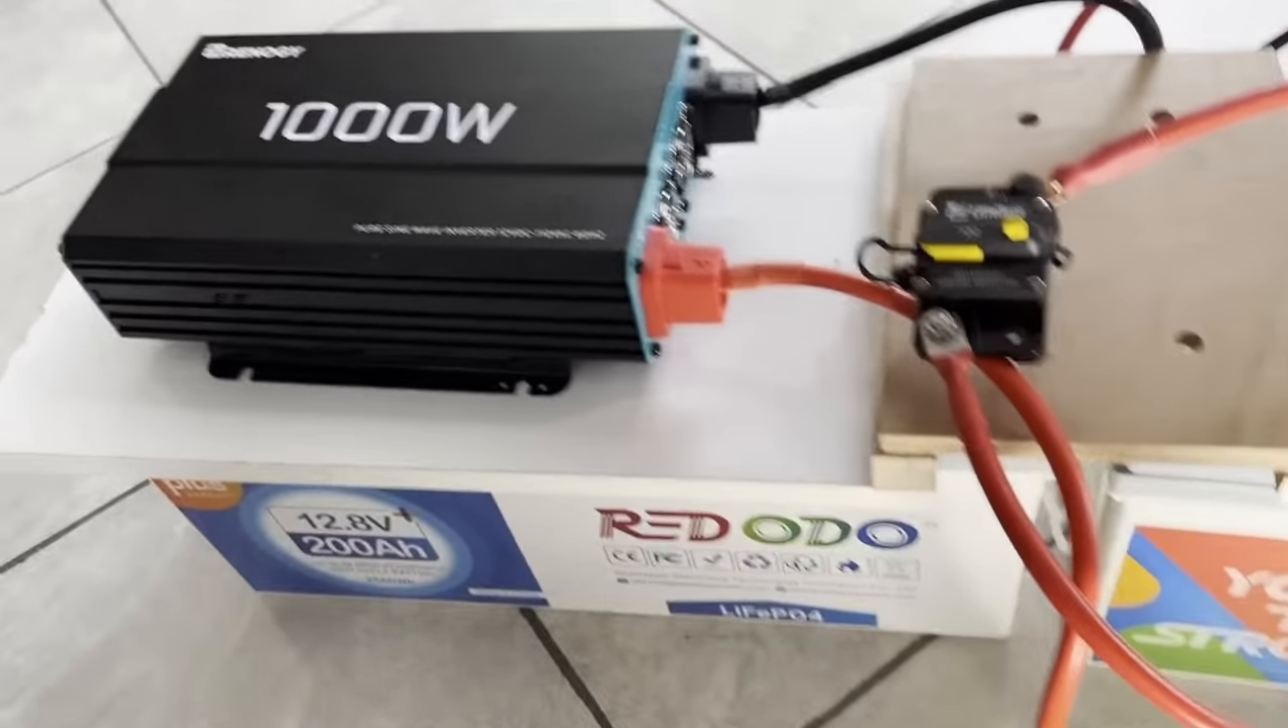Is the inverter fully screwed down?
No.